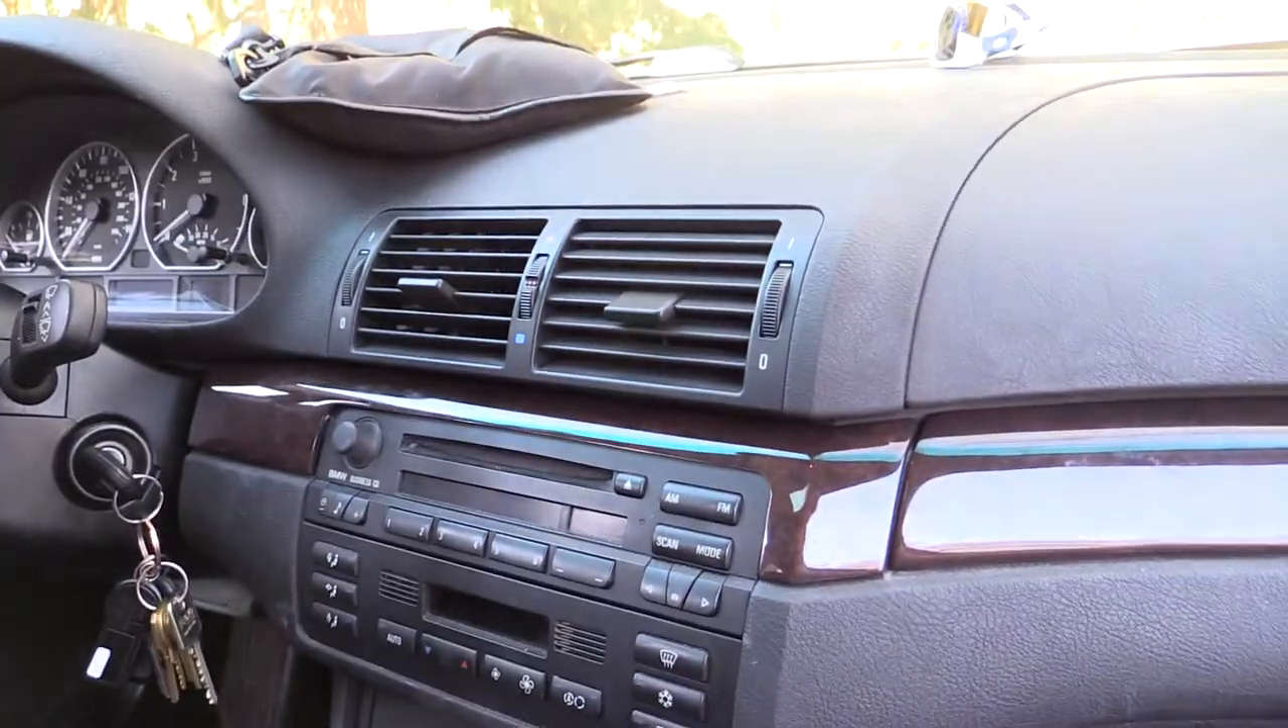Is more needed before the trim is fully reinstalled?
No.